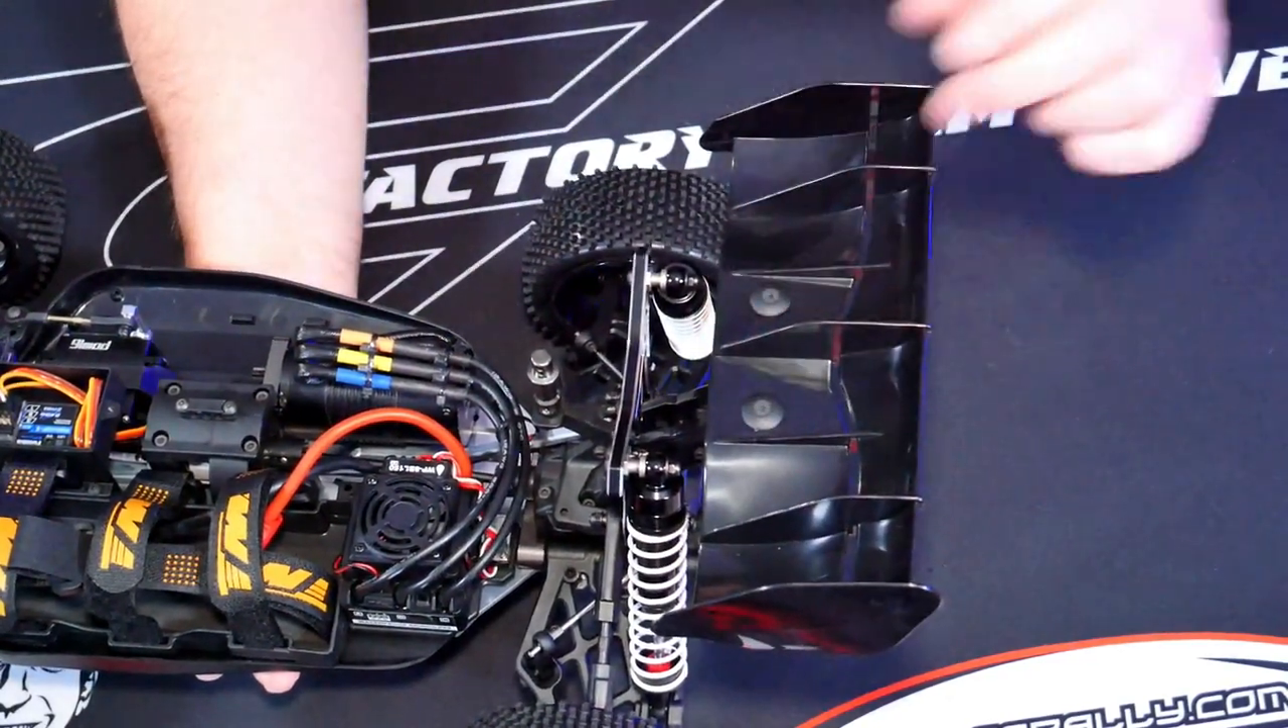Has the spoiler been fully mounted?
Yes.